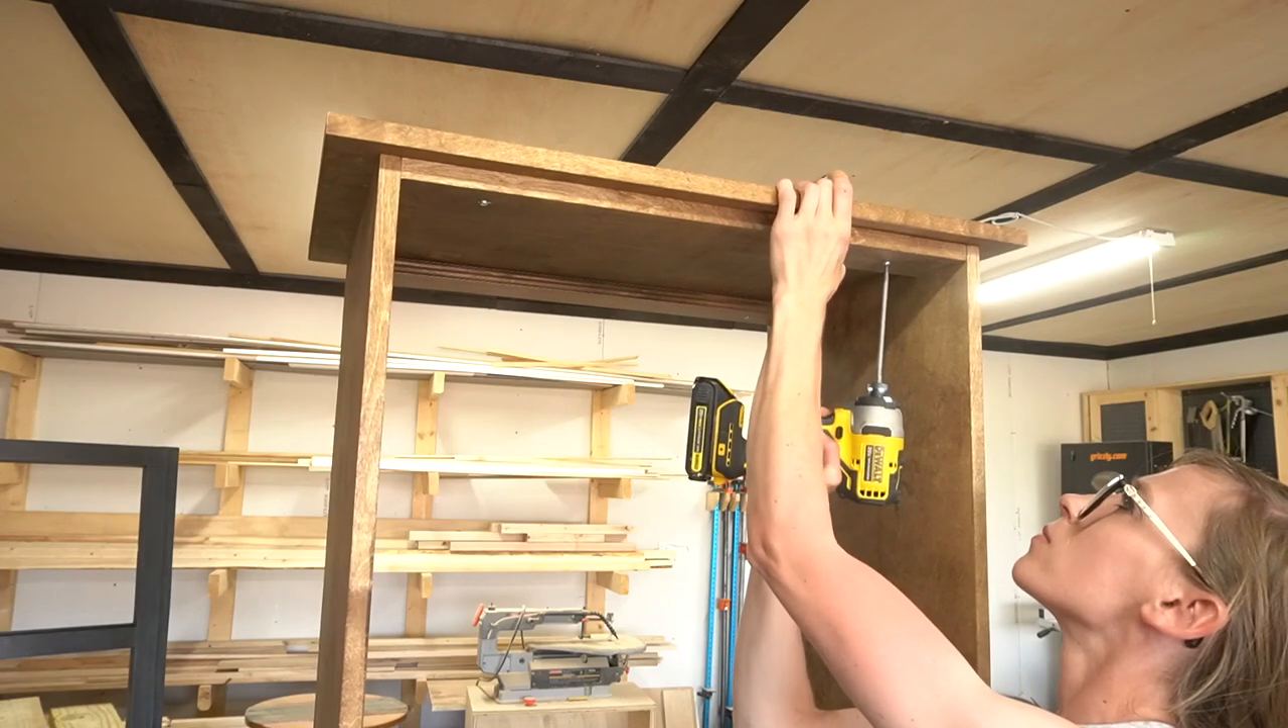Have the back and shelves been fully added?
No.